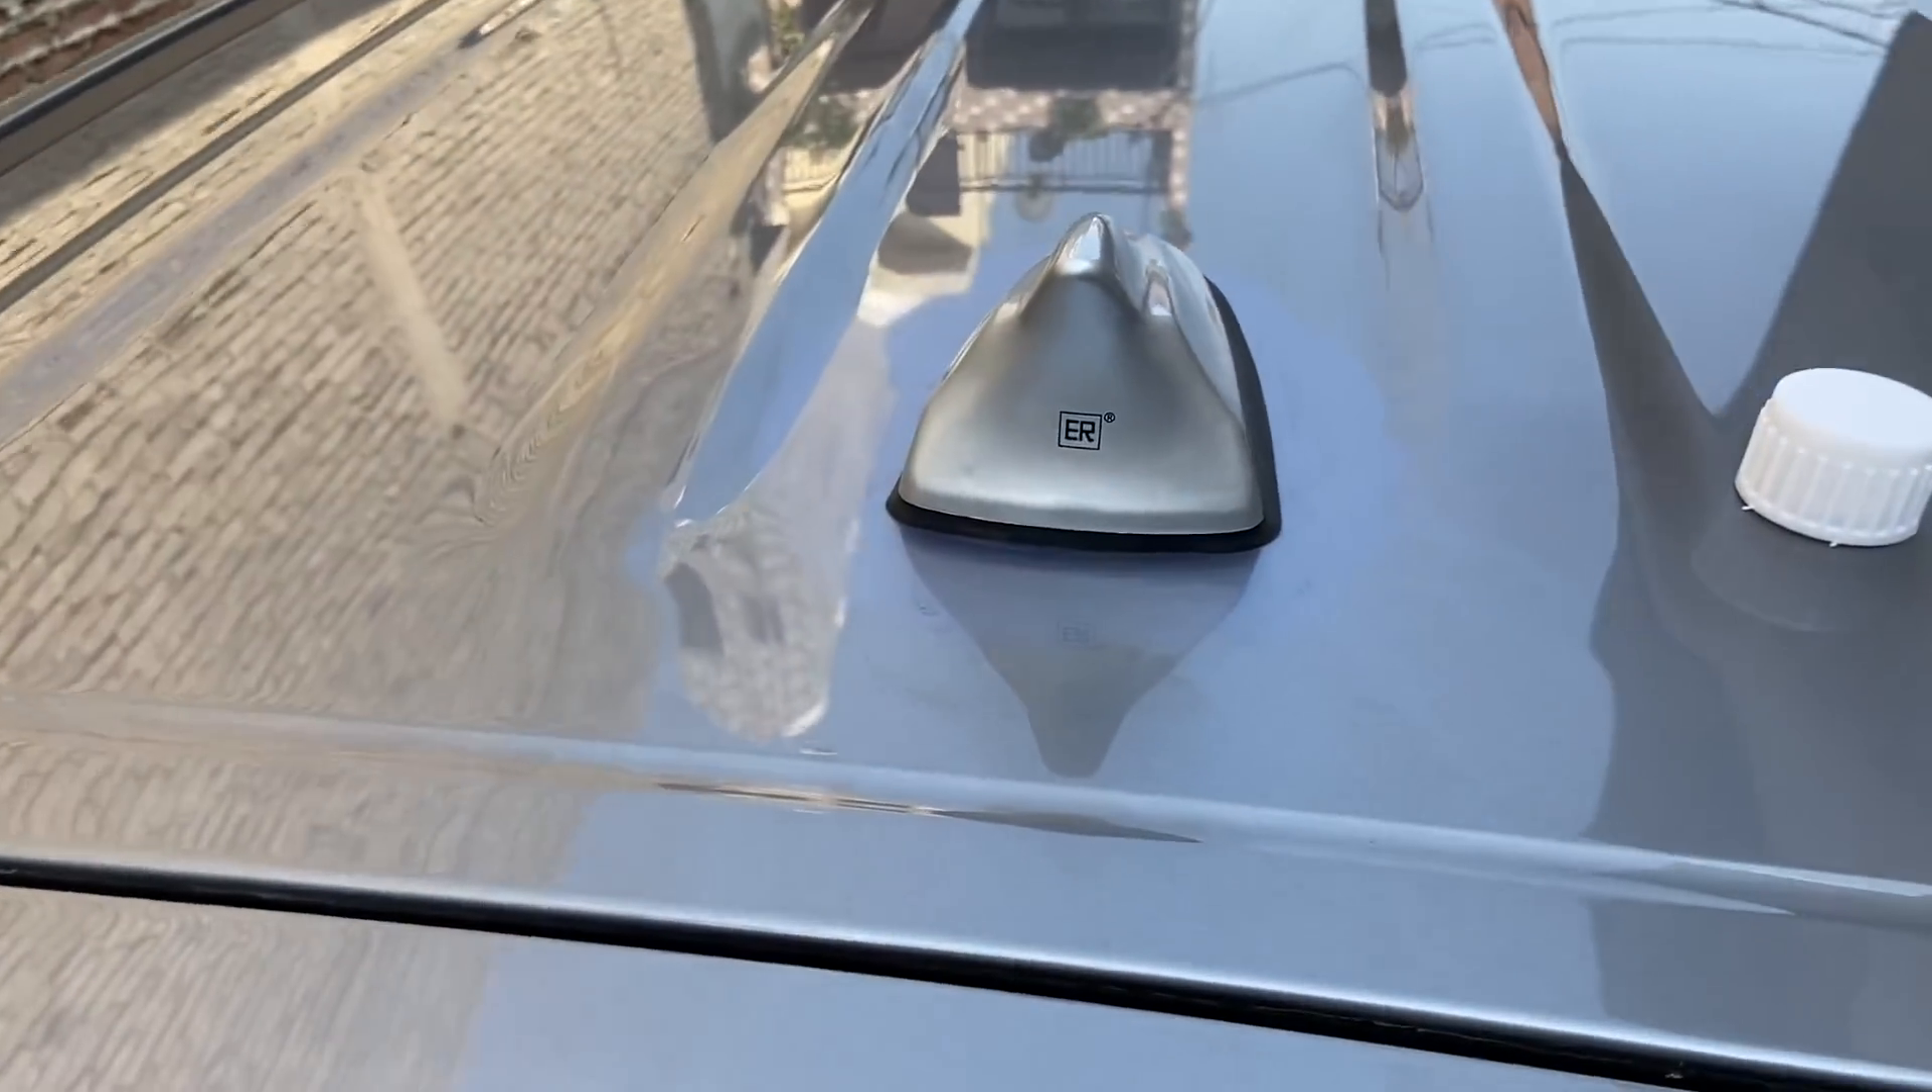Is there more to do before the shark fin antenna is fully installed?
No.